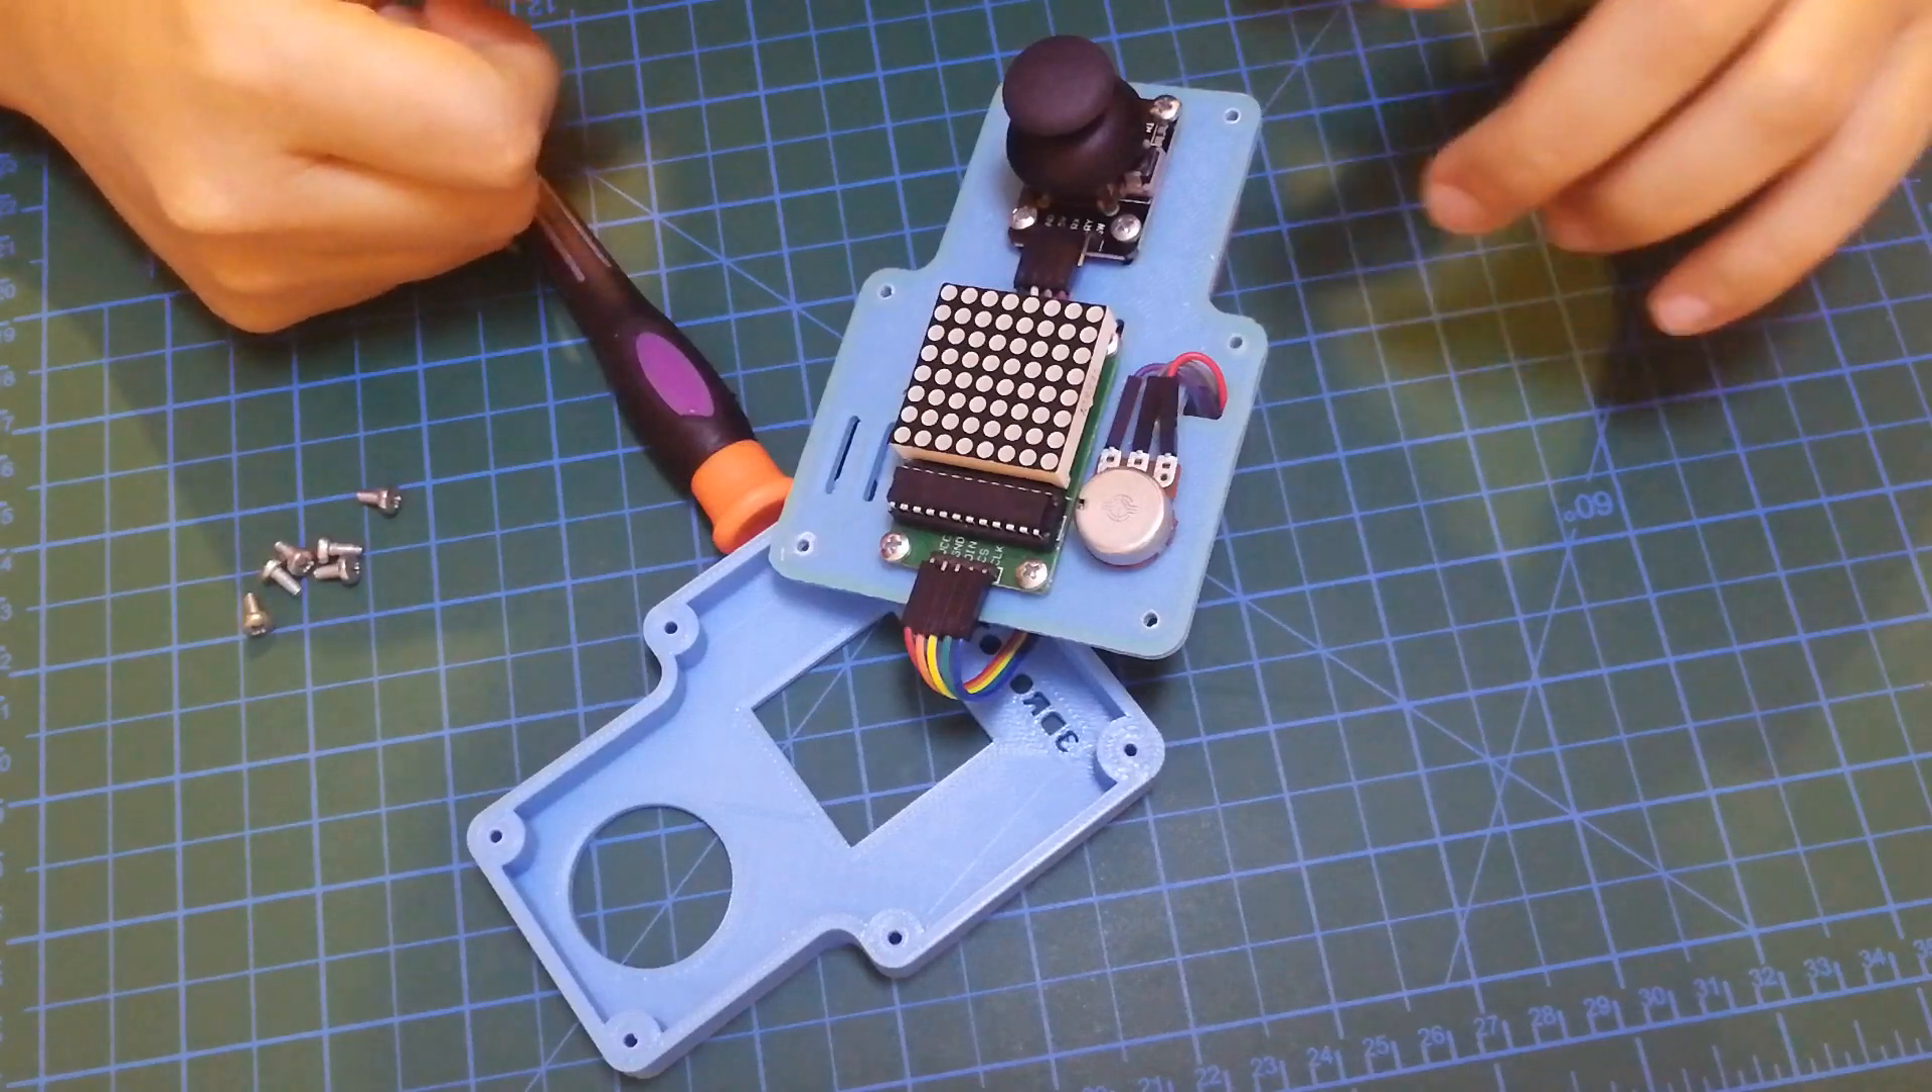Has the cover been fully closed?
No.